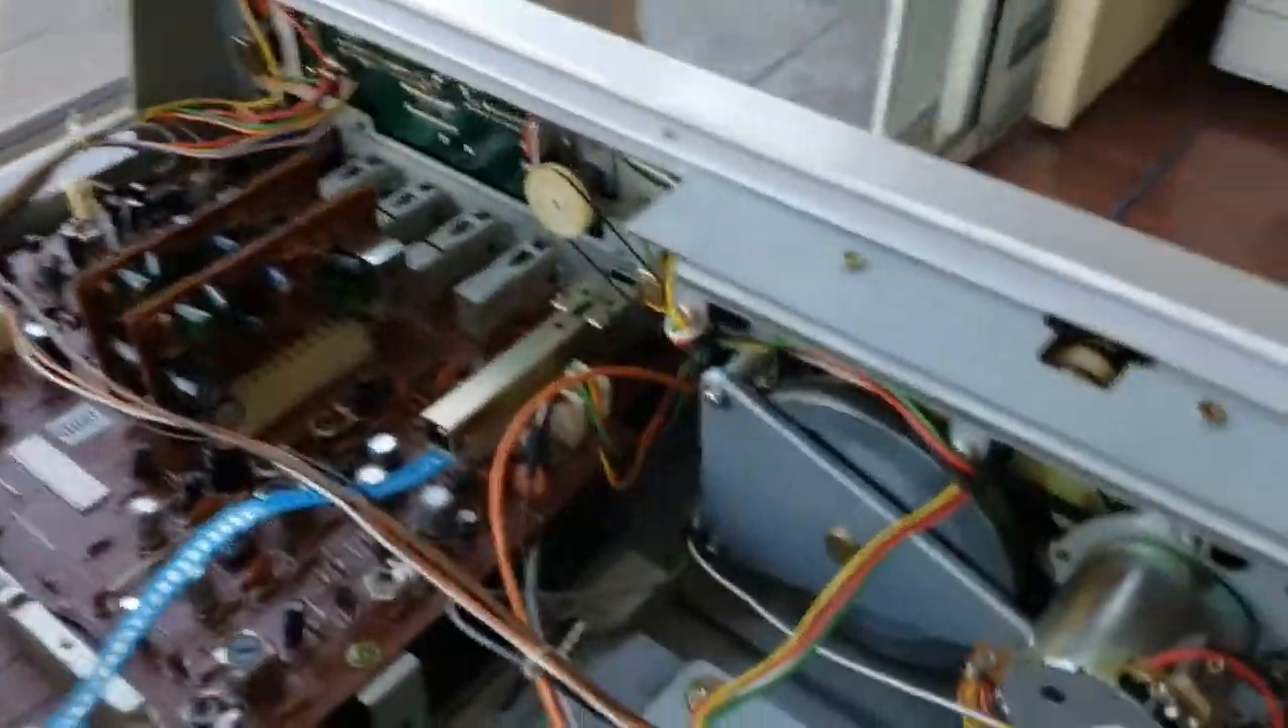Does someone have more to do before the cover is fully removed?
No.